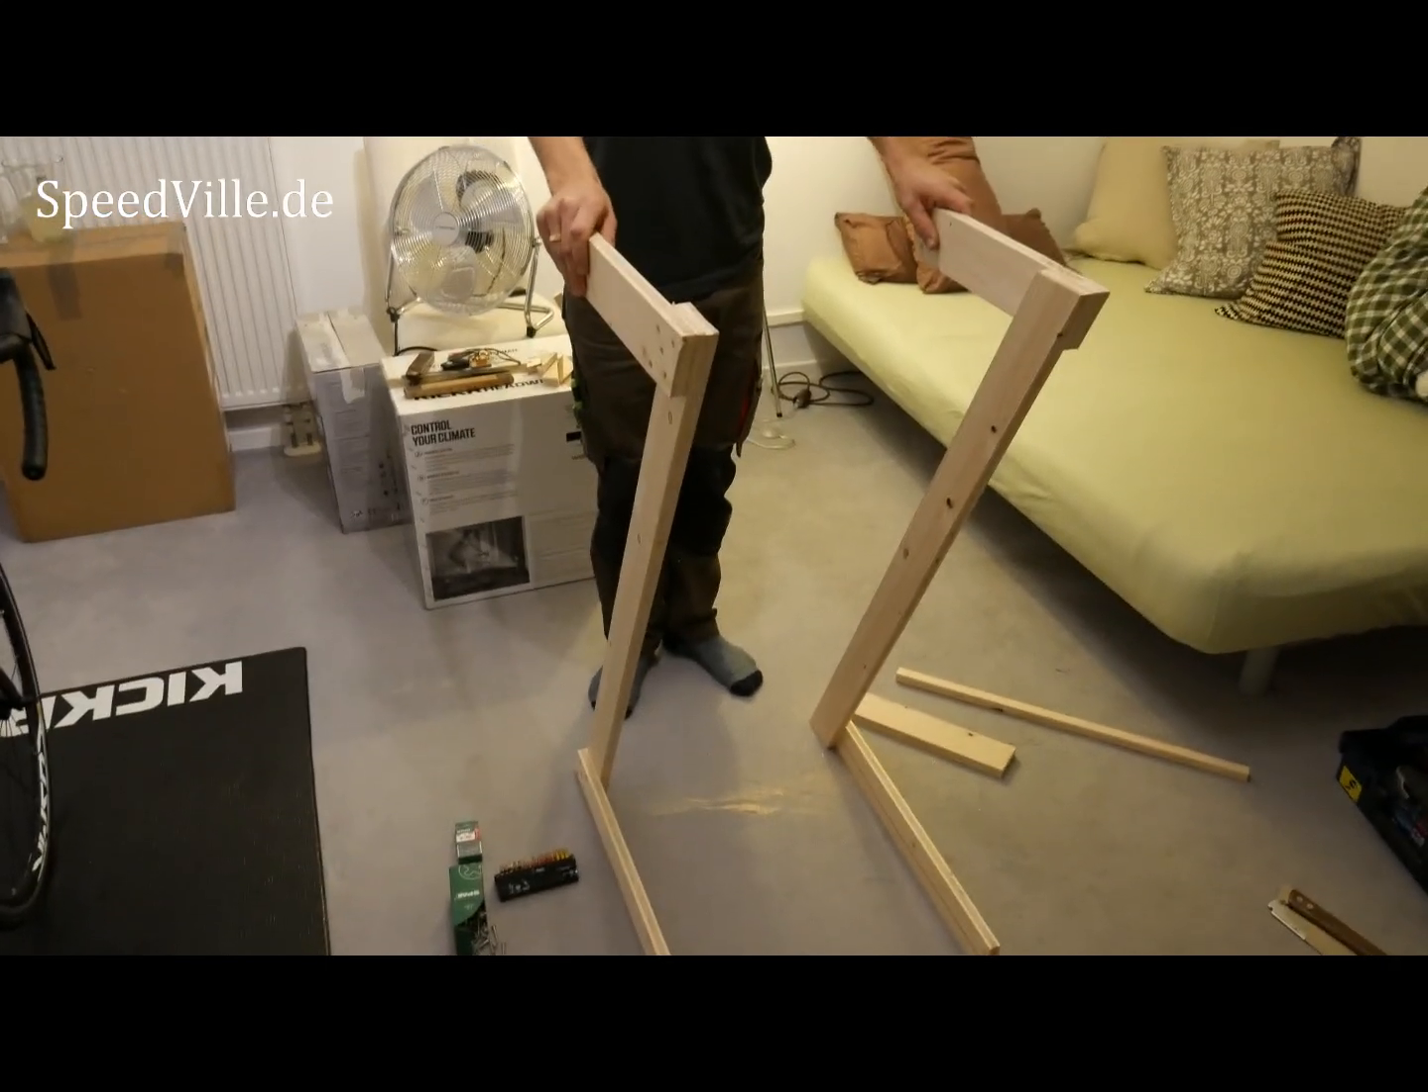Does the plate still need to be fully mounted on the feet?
Yes.